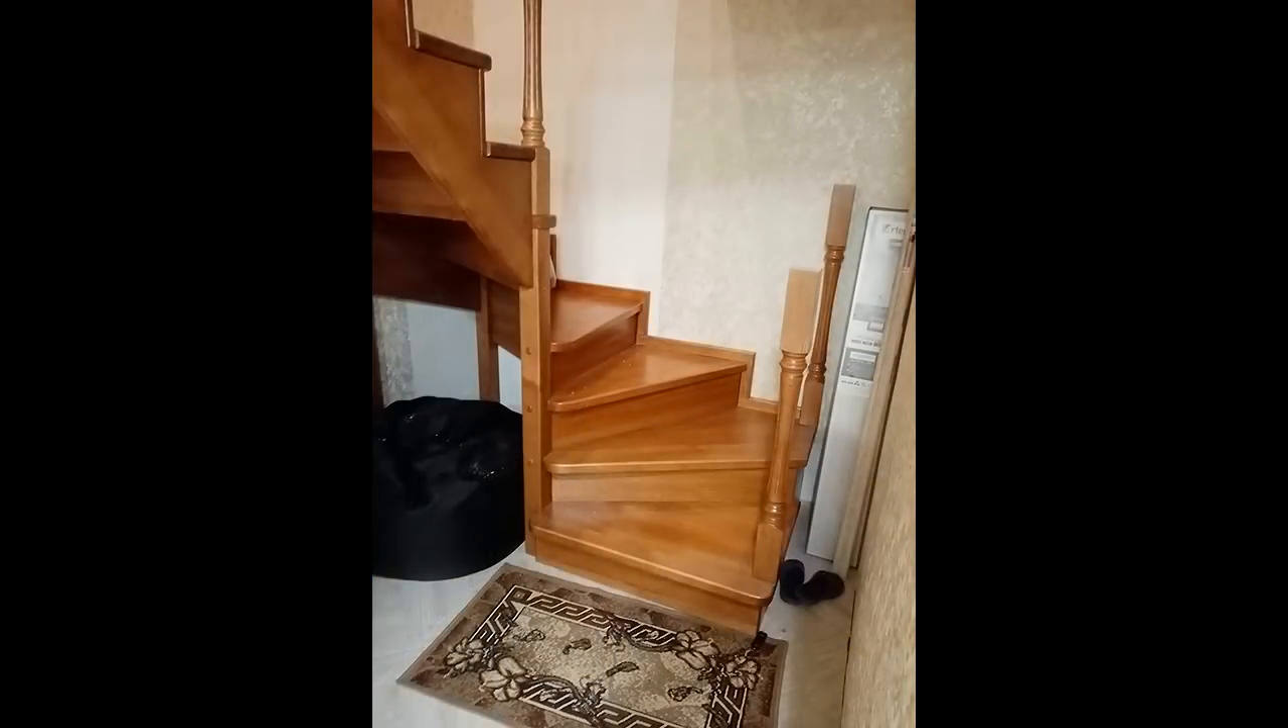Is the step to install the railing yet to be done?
Yes.